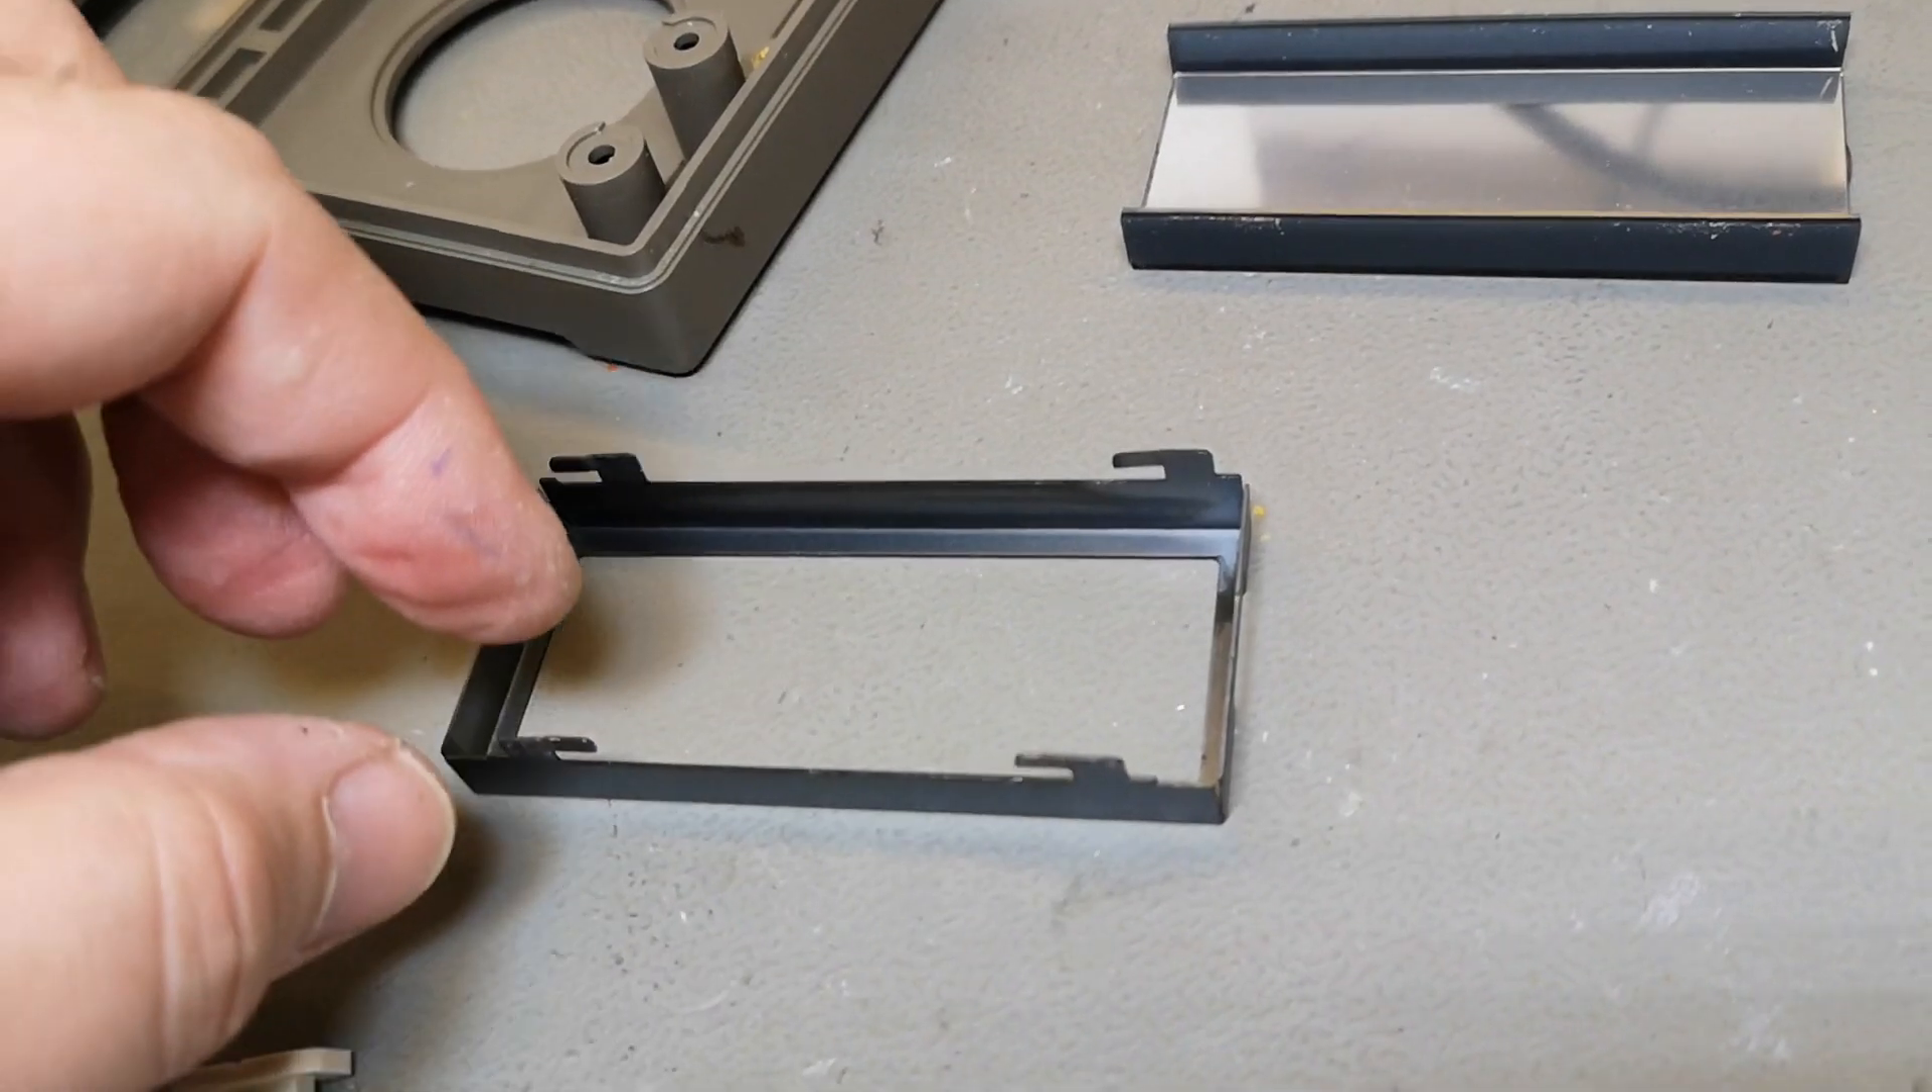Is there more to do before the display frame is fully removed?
No.